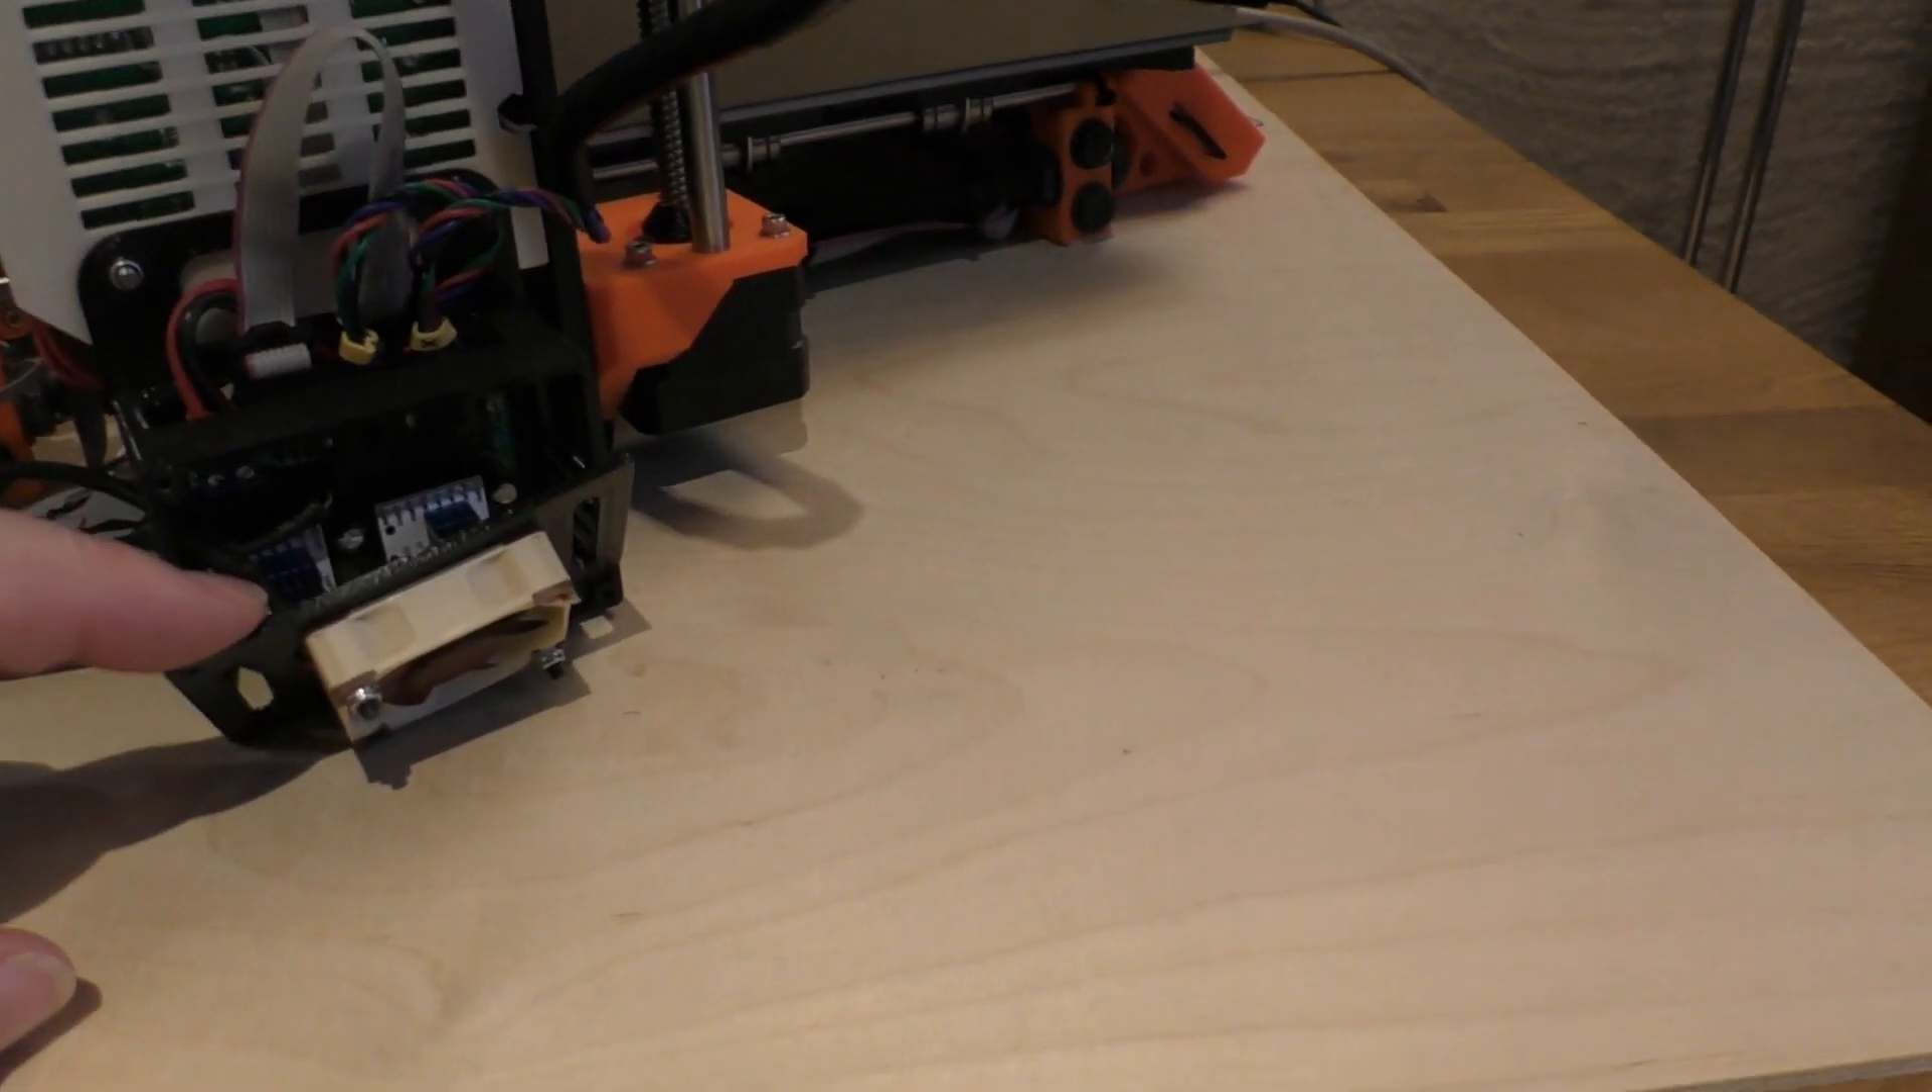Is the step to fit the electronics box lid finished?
No.